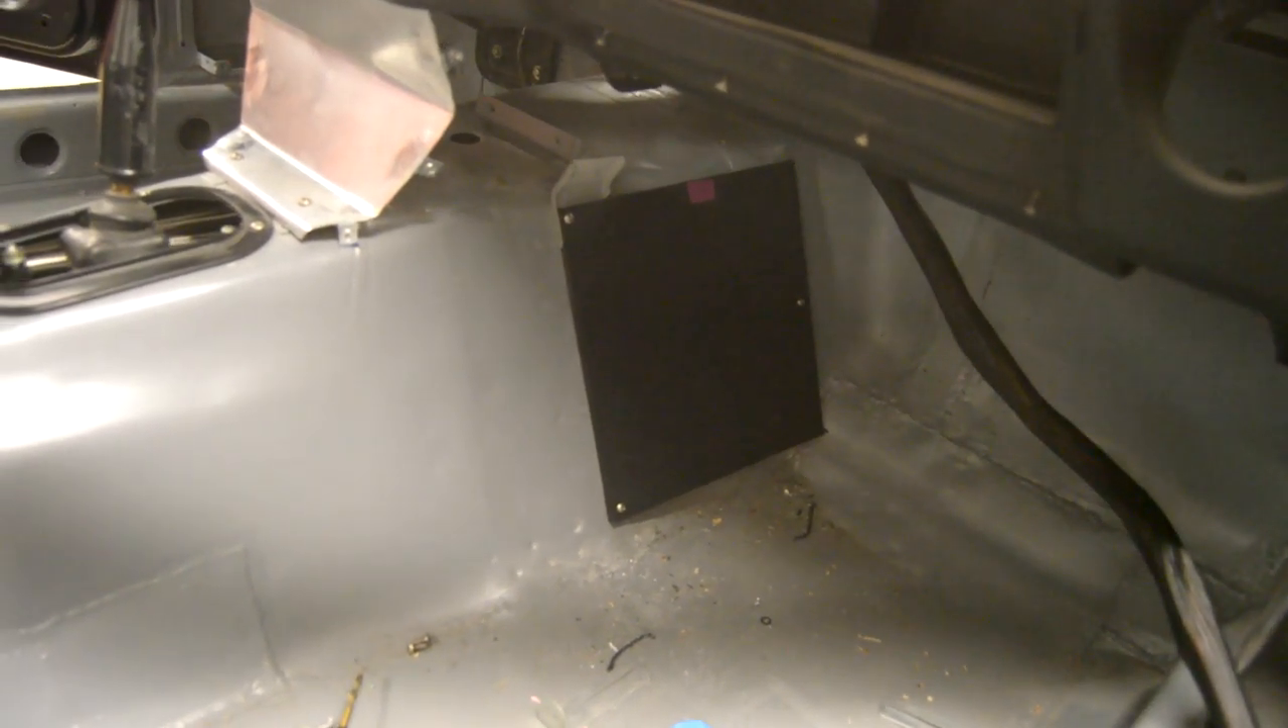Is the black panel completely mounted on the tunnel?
Yes.